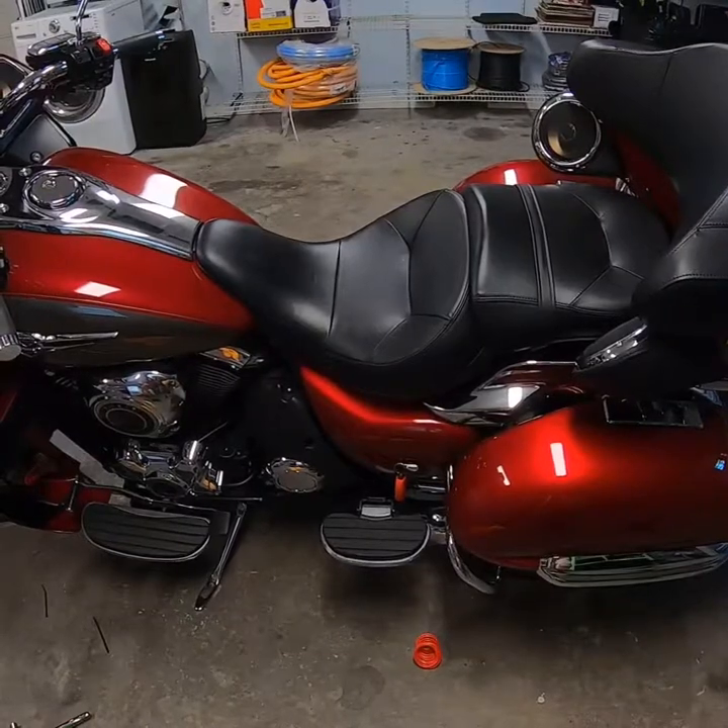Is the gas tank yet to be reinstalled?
No.